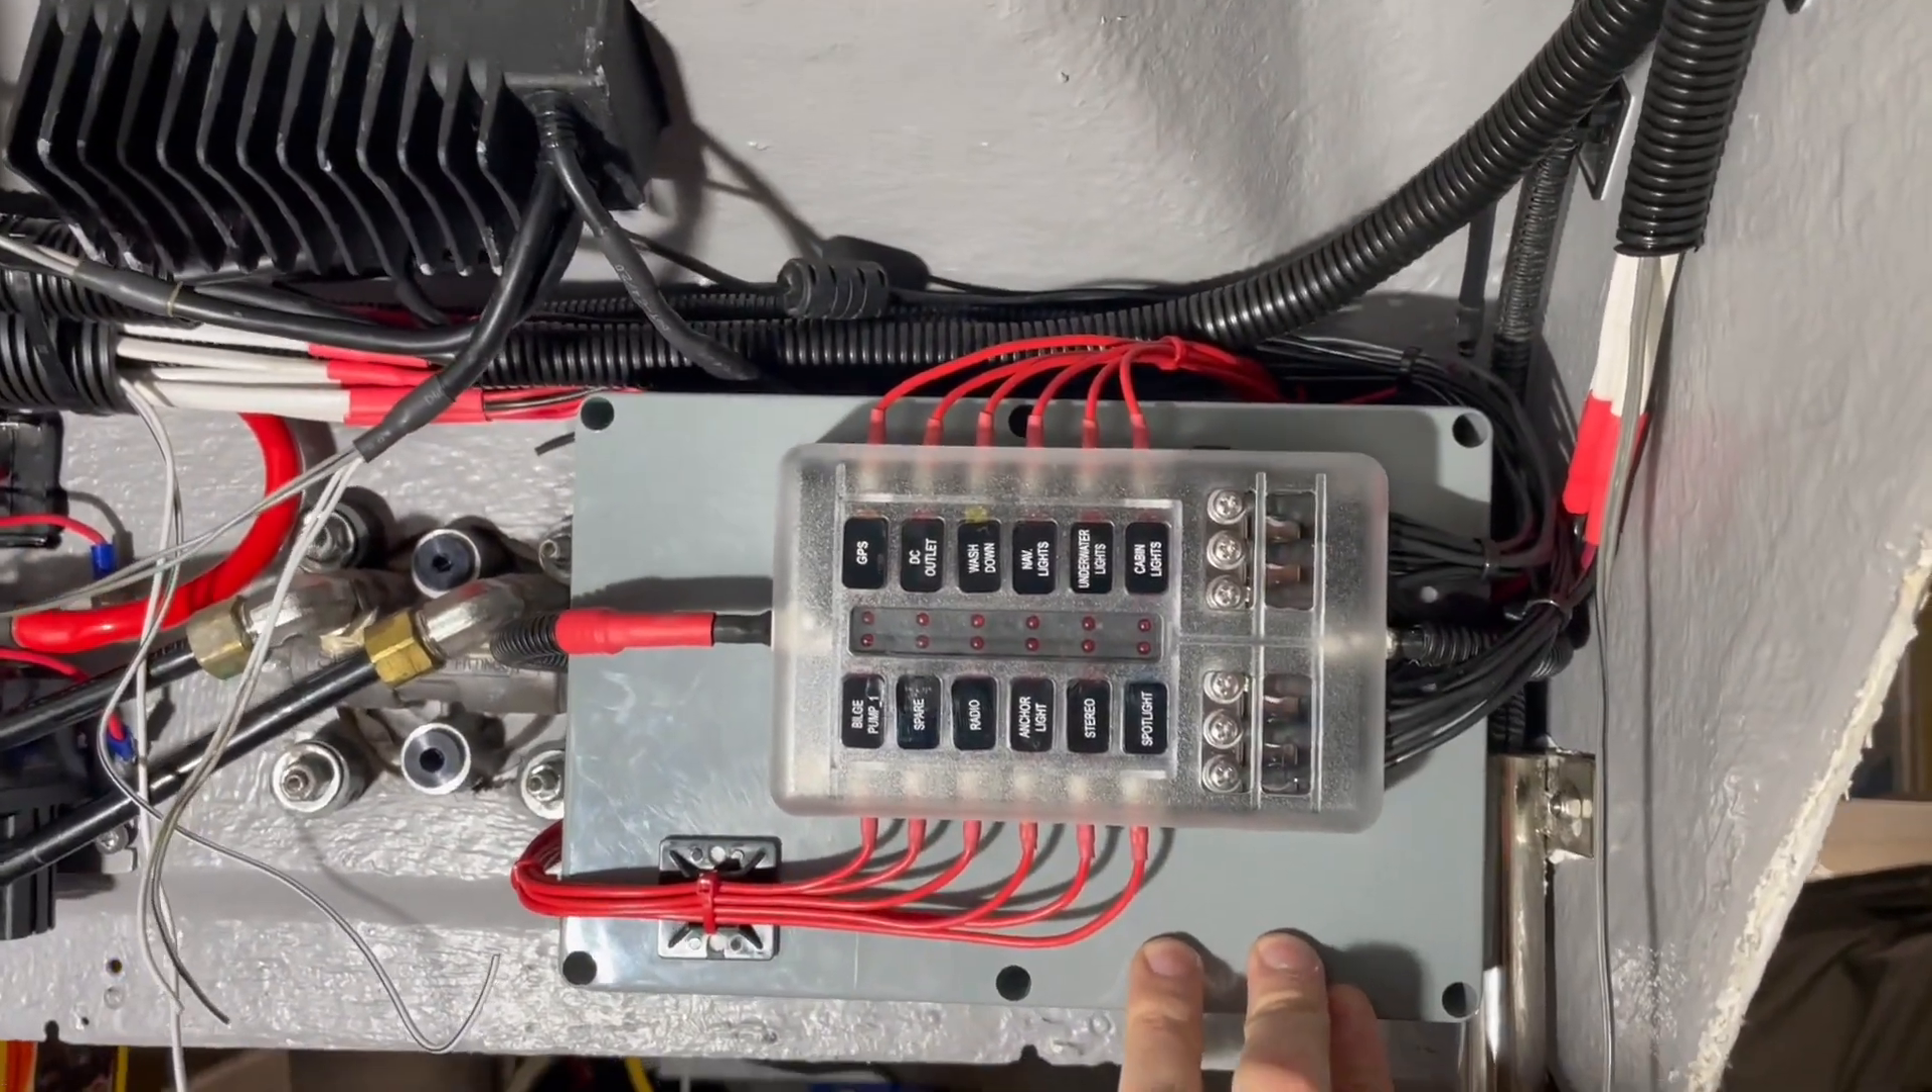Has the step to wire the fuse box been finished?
Yes.